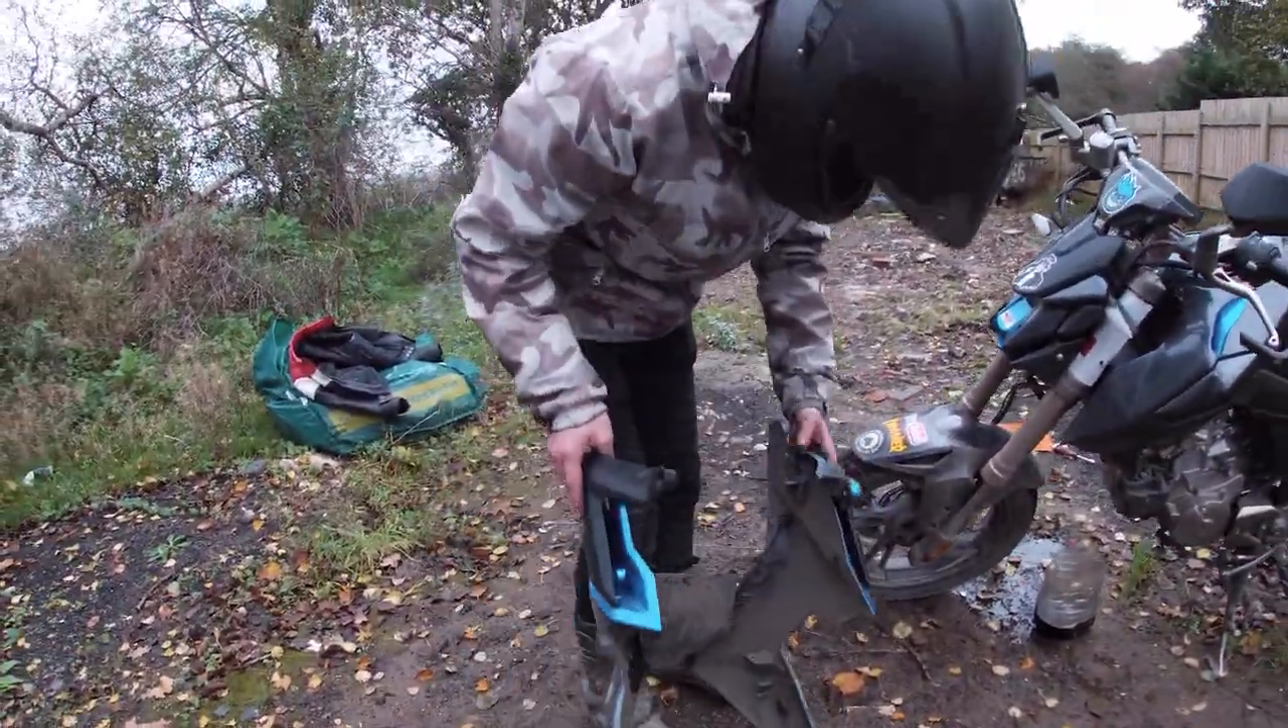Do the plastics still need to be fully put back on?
Yes.